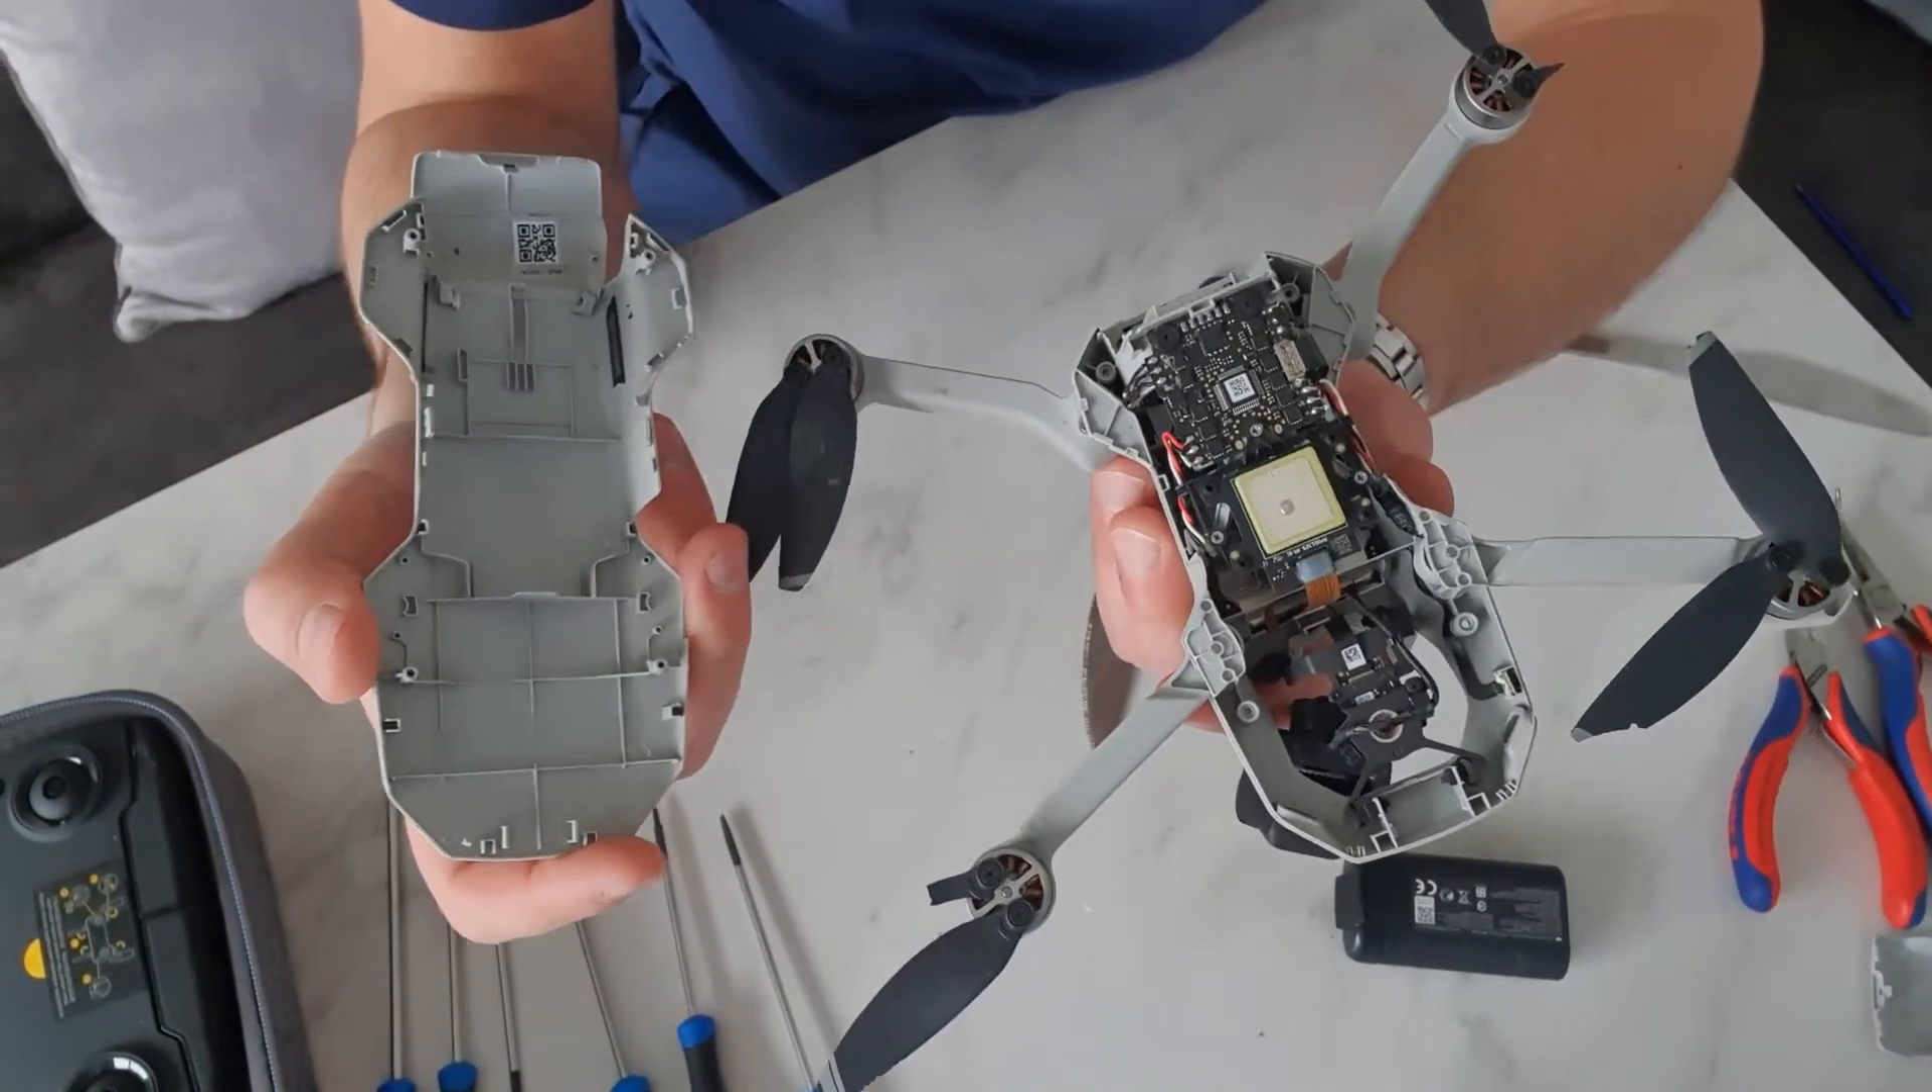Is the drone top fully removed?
Yes.